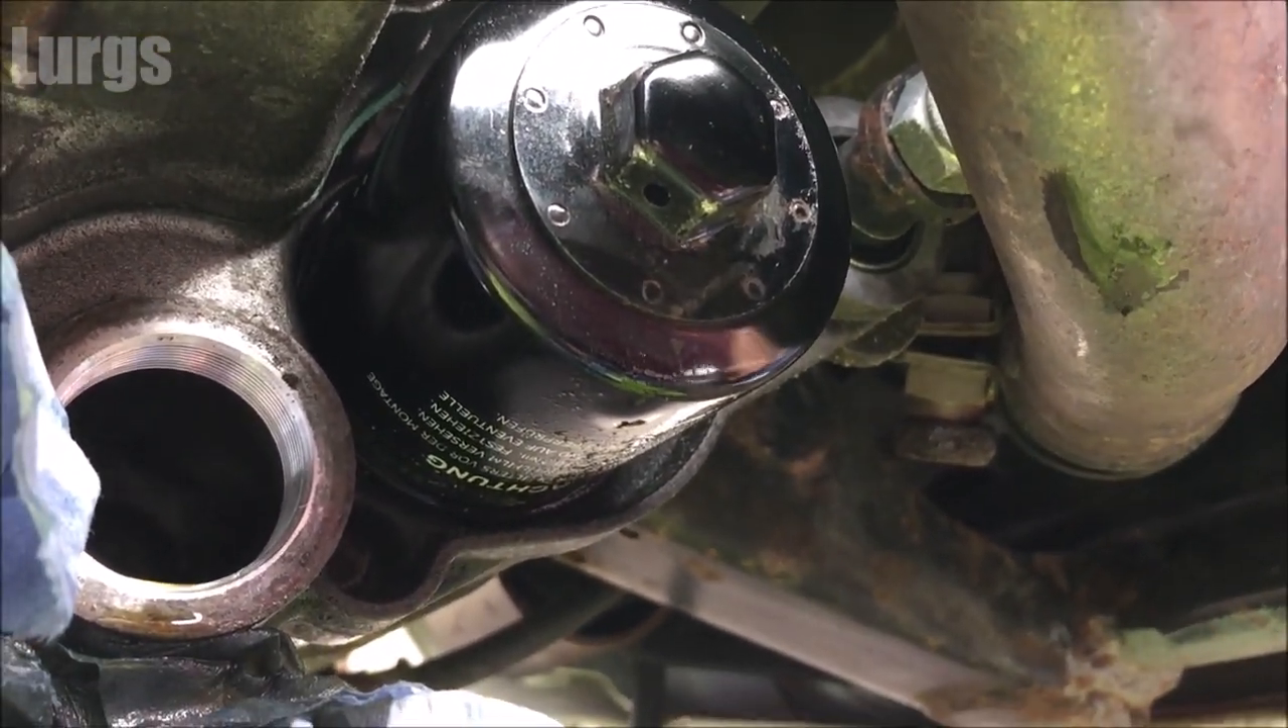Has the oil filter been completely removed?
No.